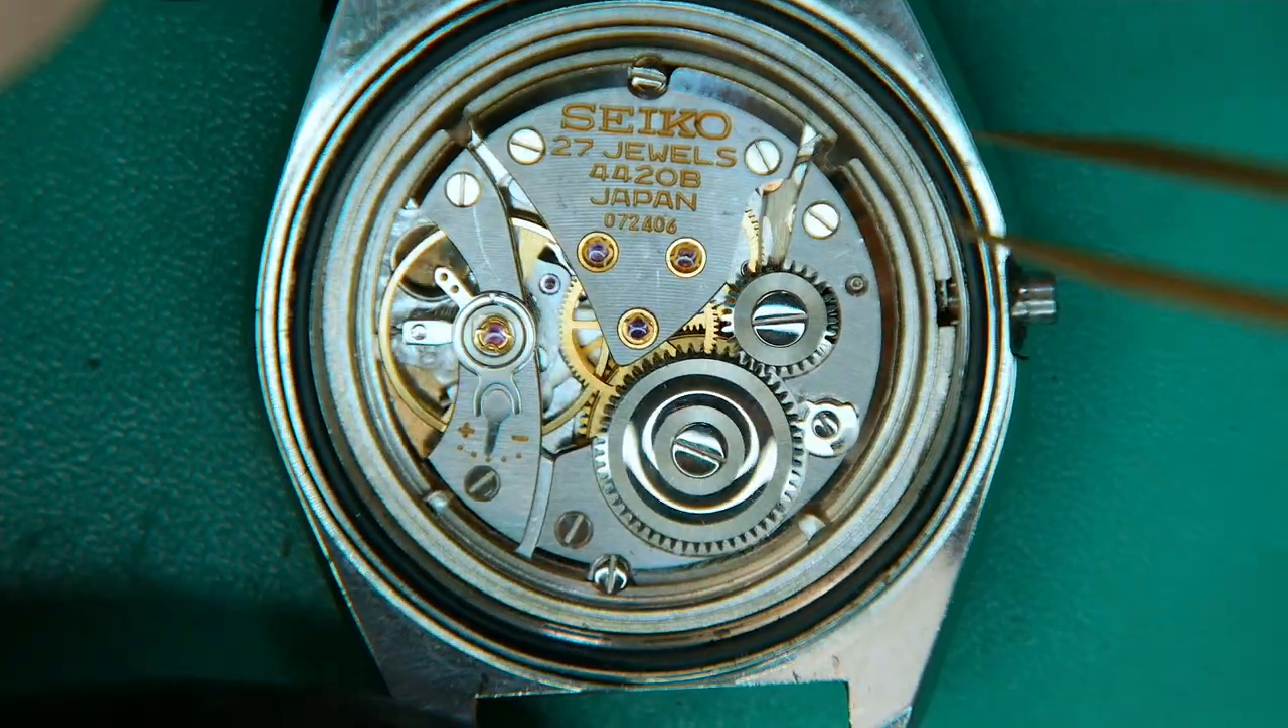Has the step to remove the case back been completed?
Yes.